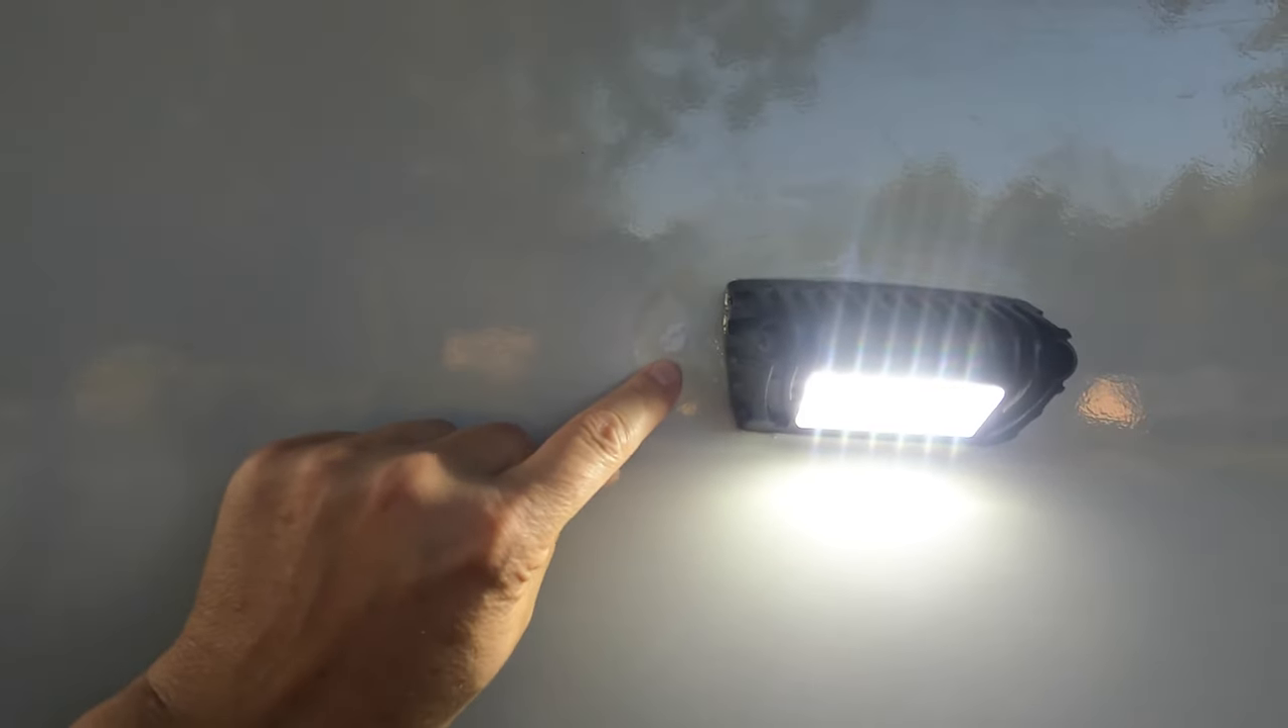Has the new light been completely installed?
Yes.